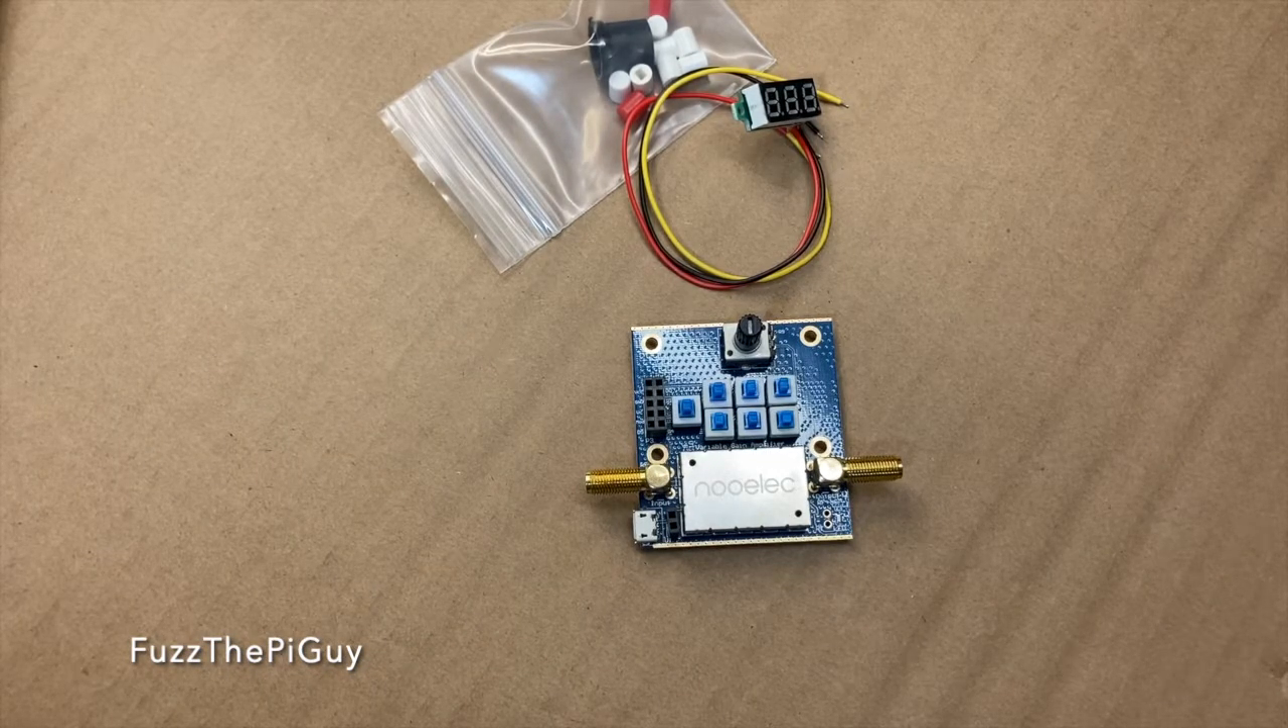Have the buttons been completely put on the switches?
No.